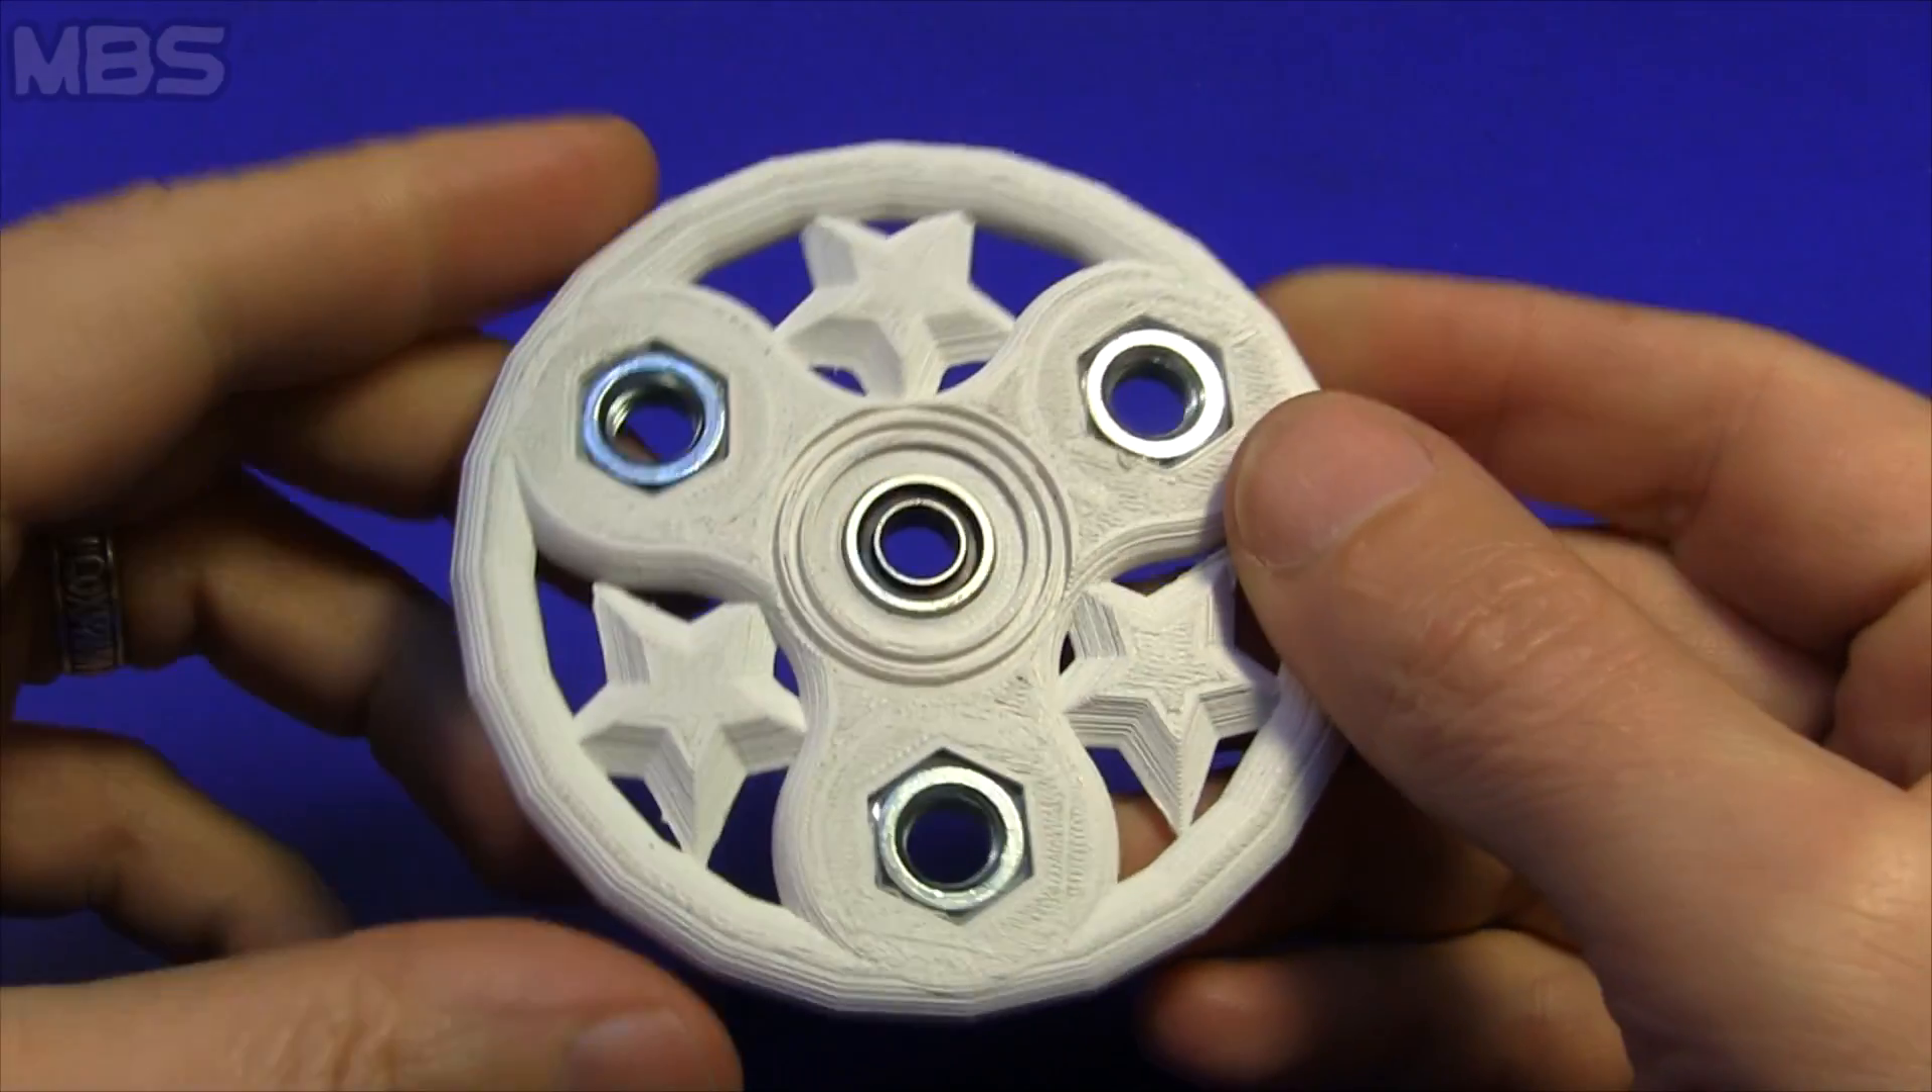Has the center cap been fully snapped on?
No.